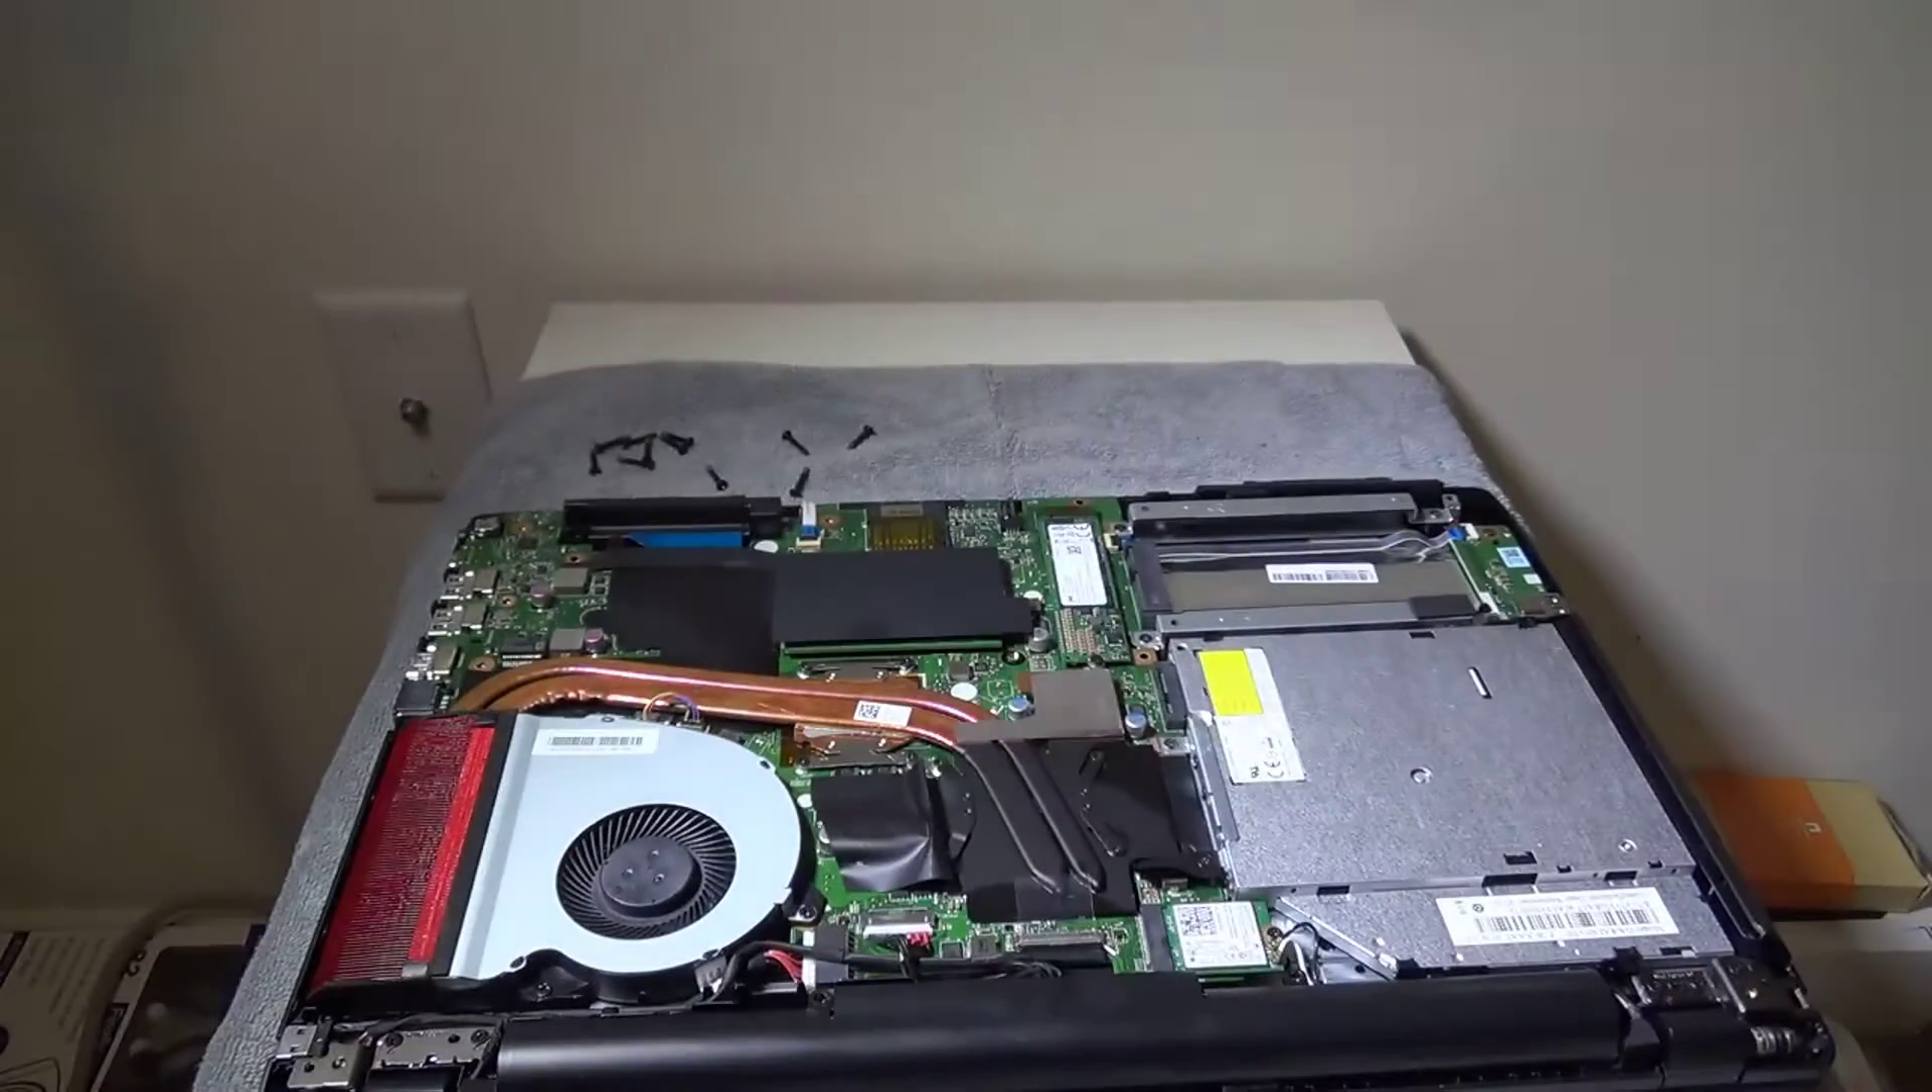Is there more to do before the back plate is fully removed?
No.